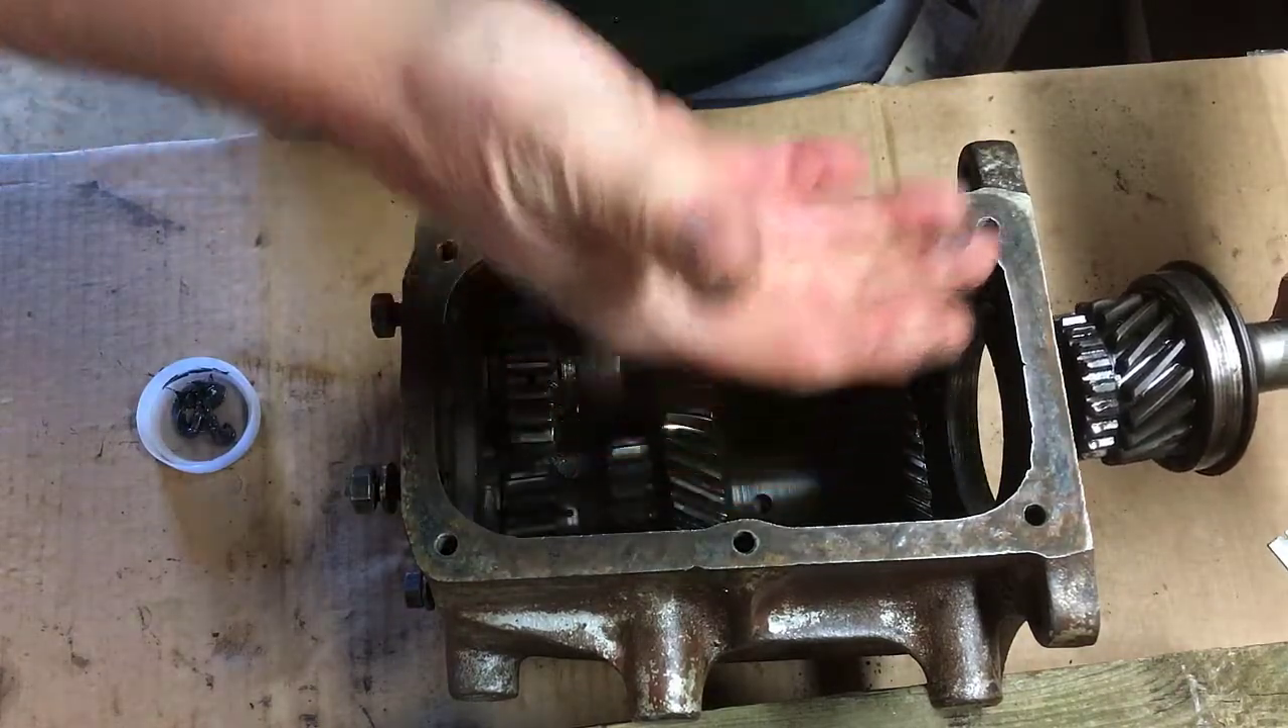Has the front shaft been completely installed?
No.